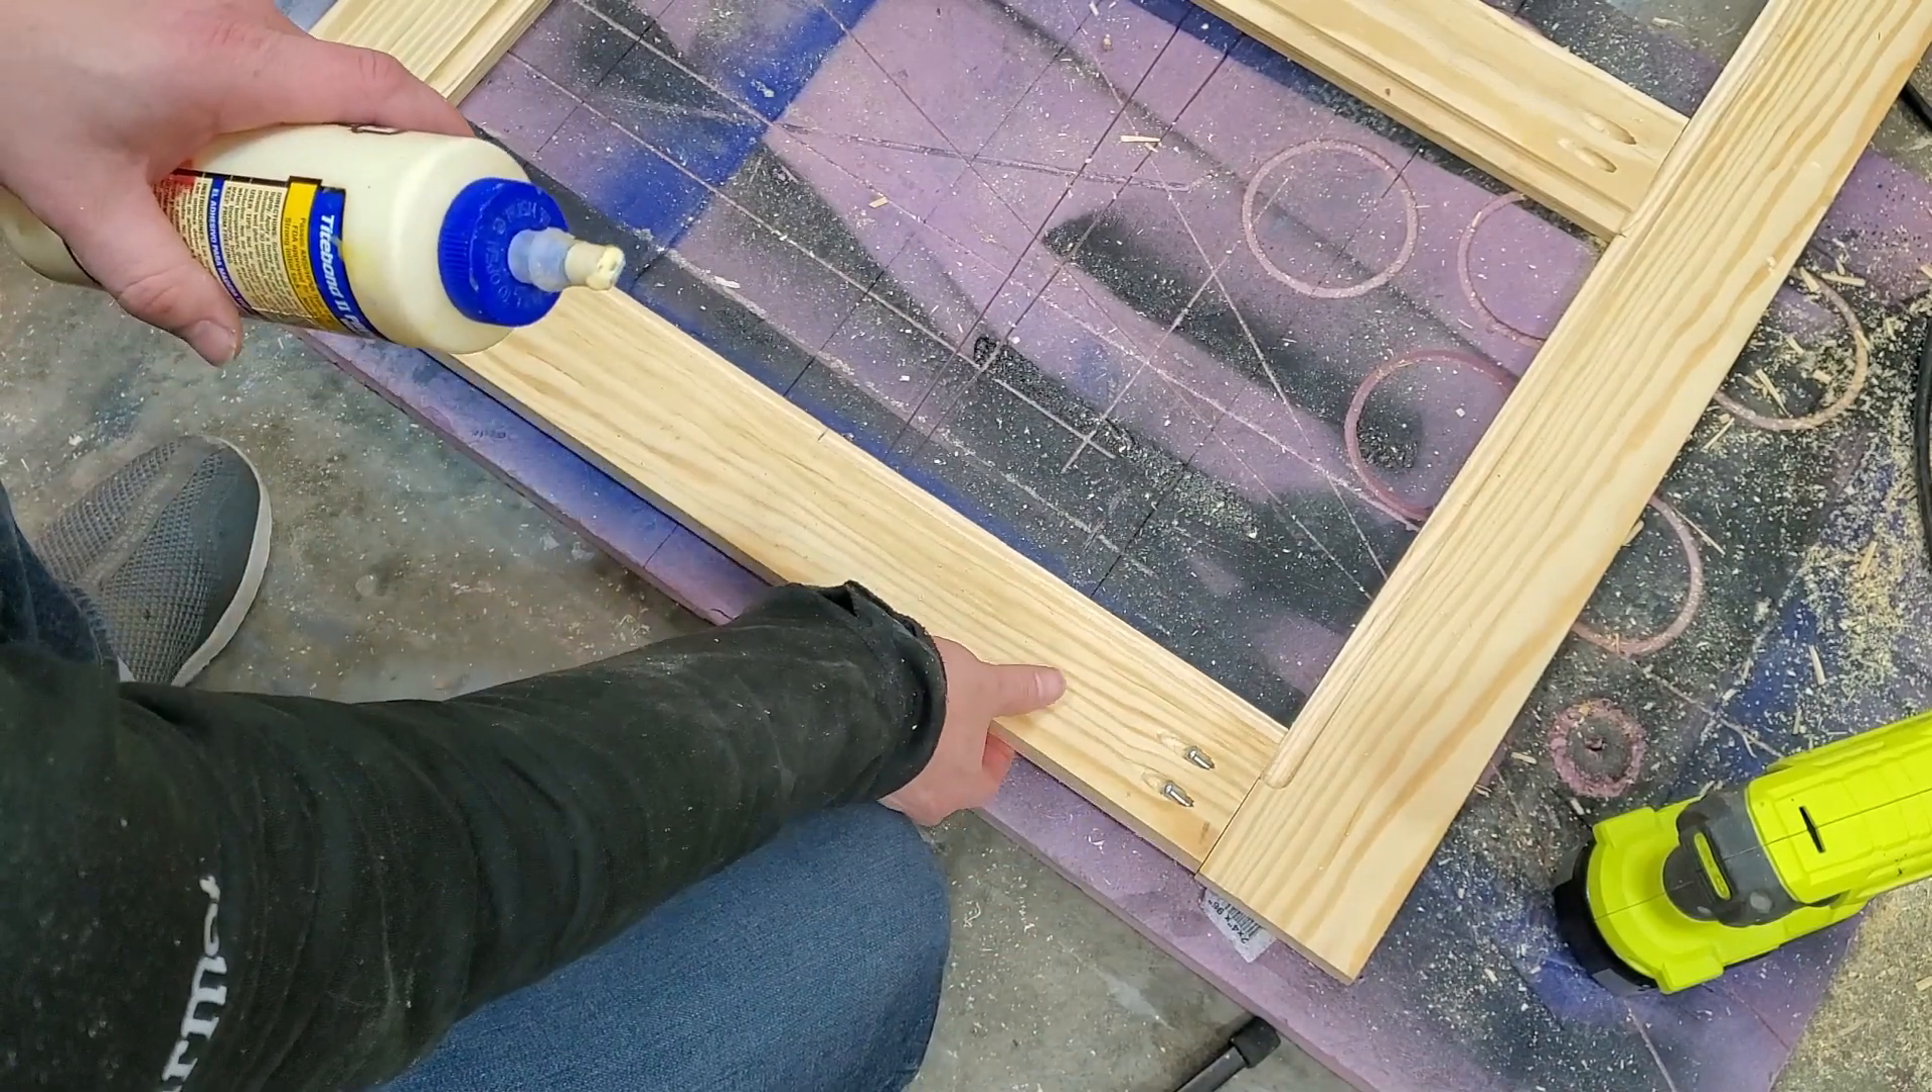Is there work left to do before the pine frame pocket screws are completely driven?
Yes.